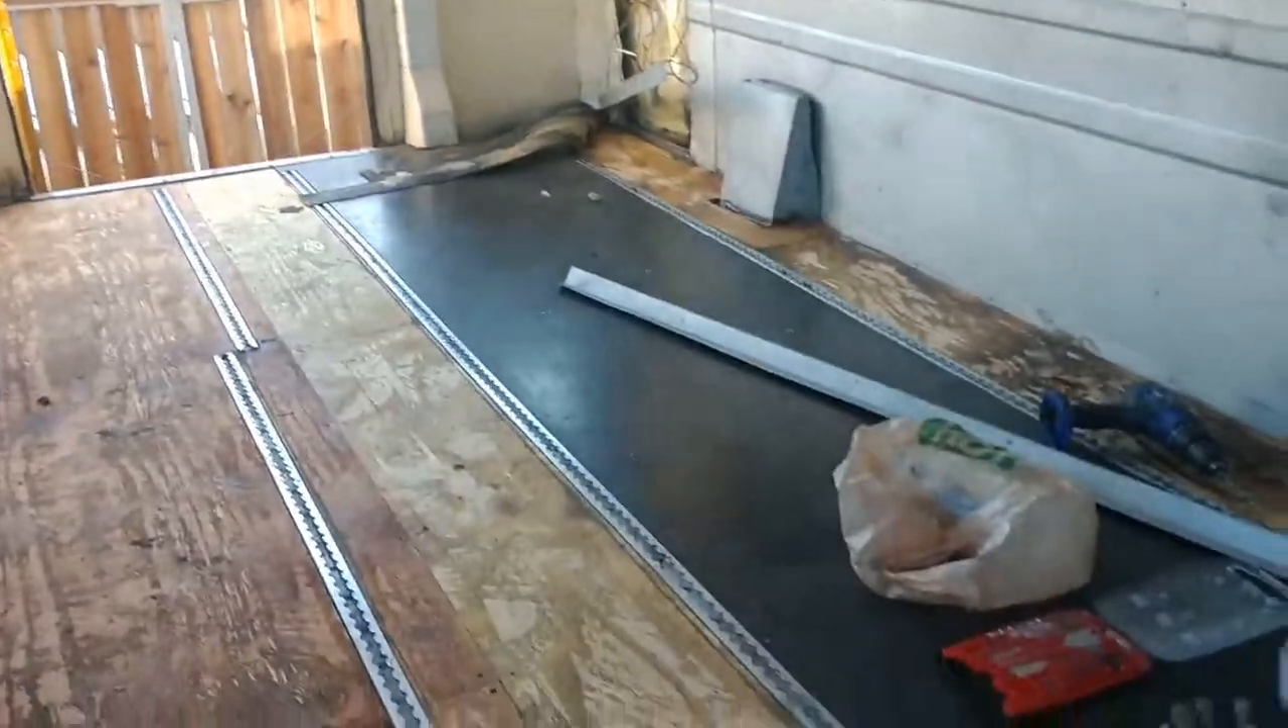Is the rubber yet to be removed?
Yes.